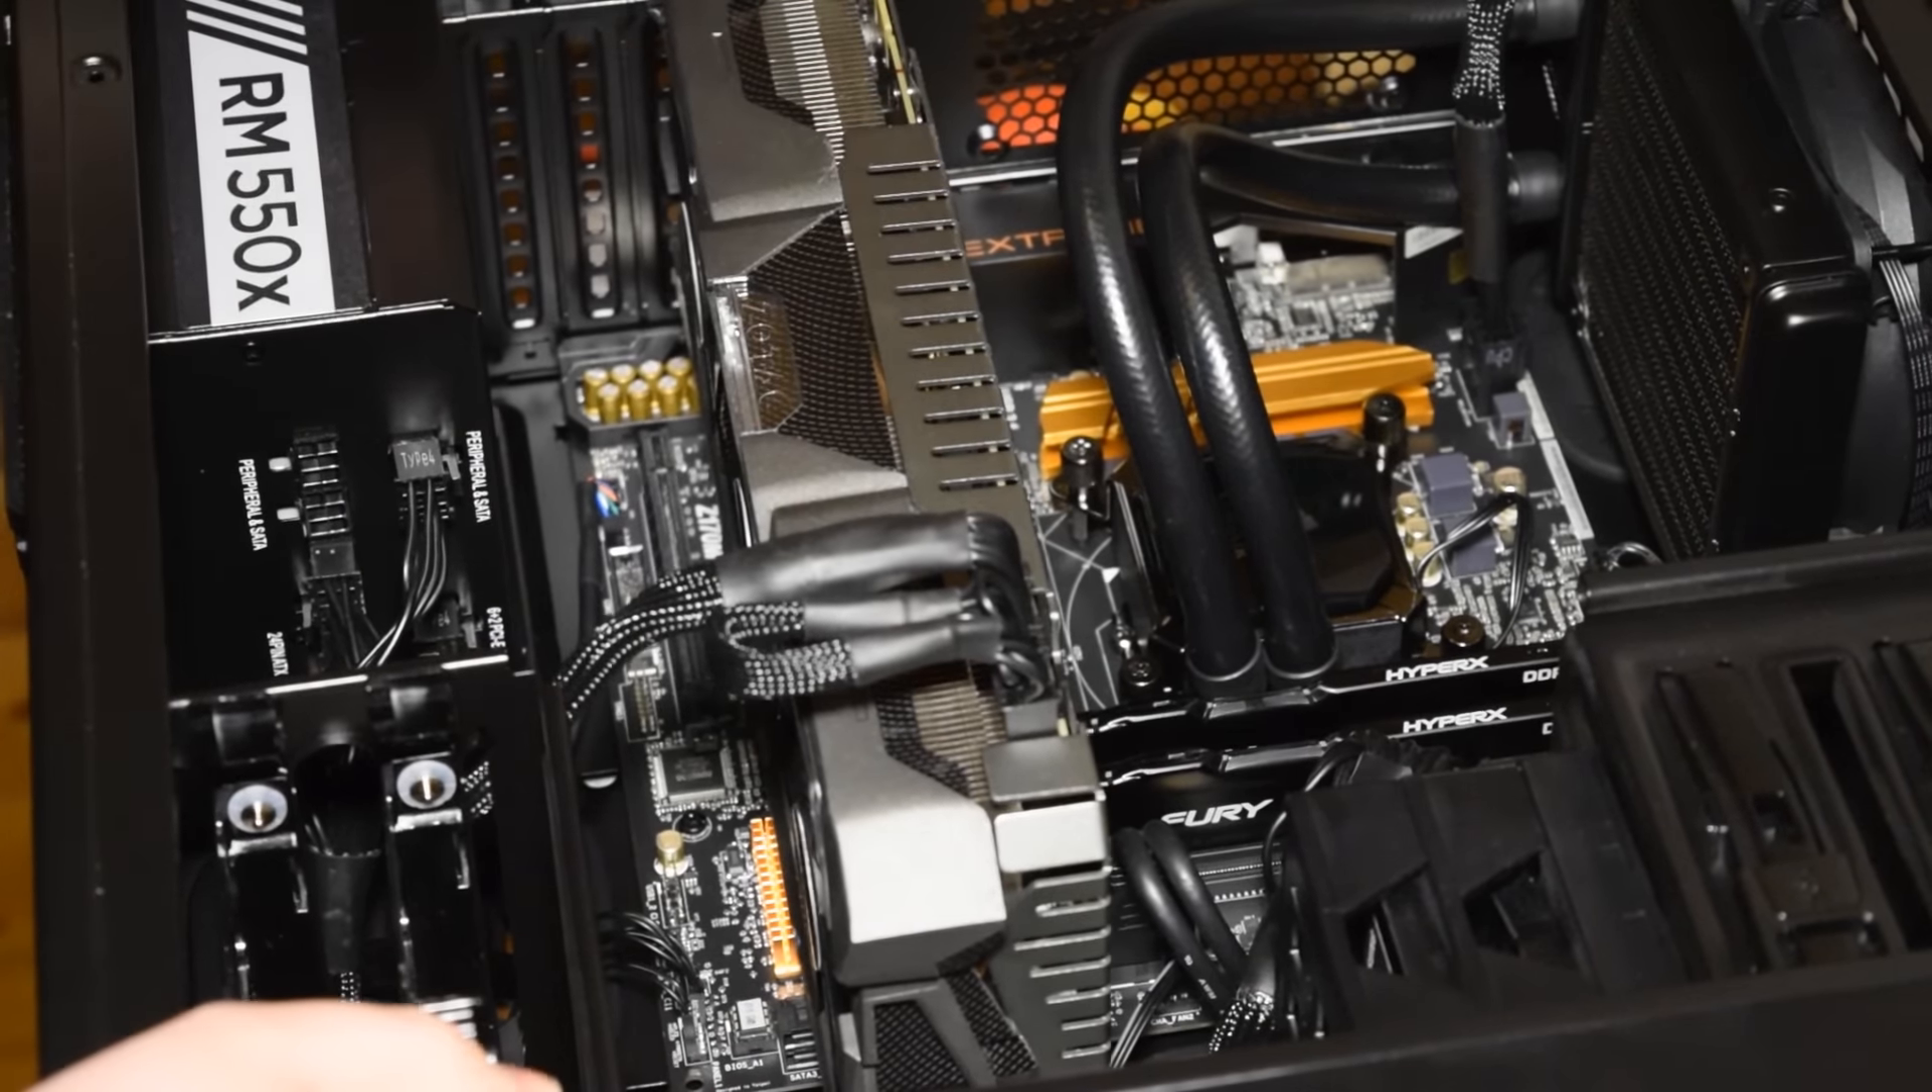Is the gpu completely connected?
Yes.